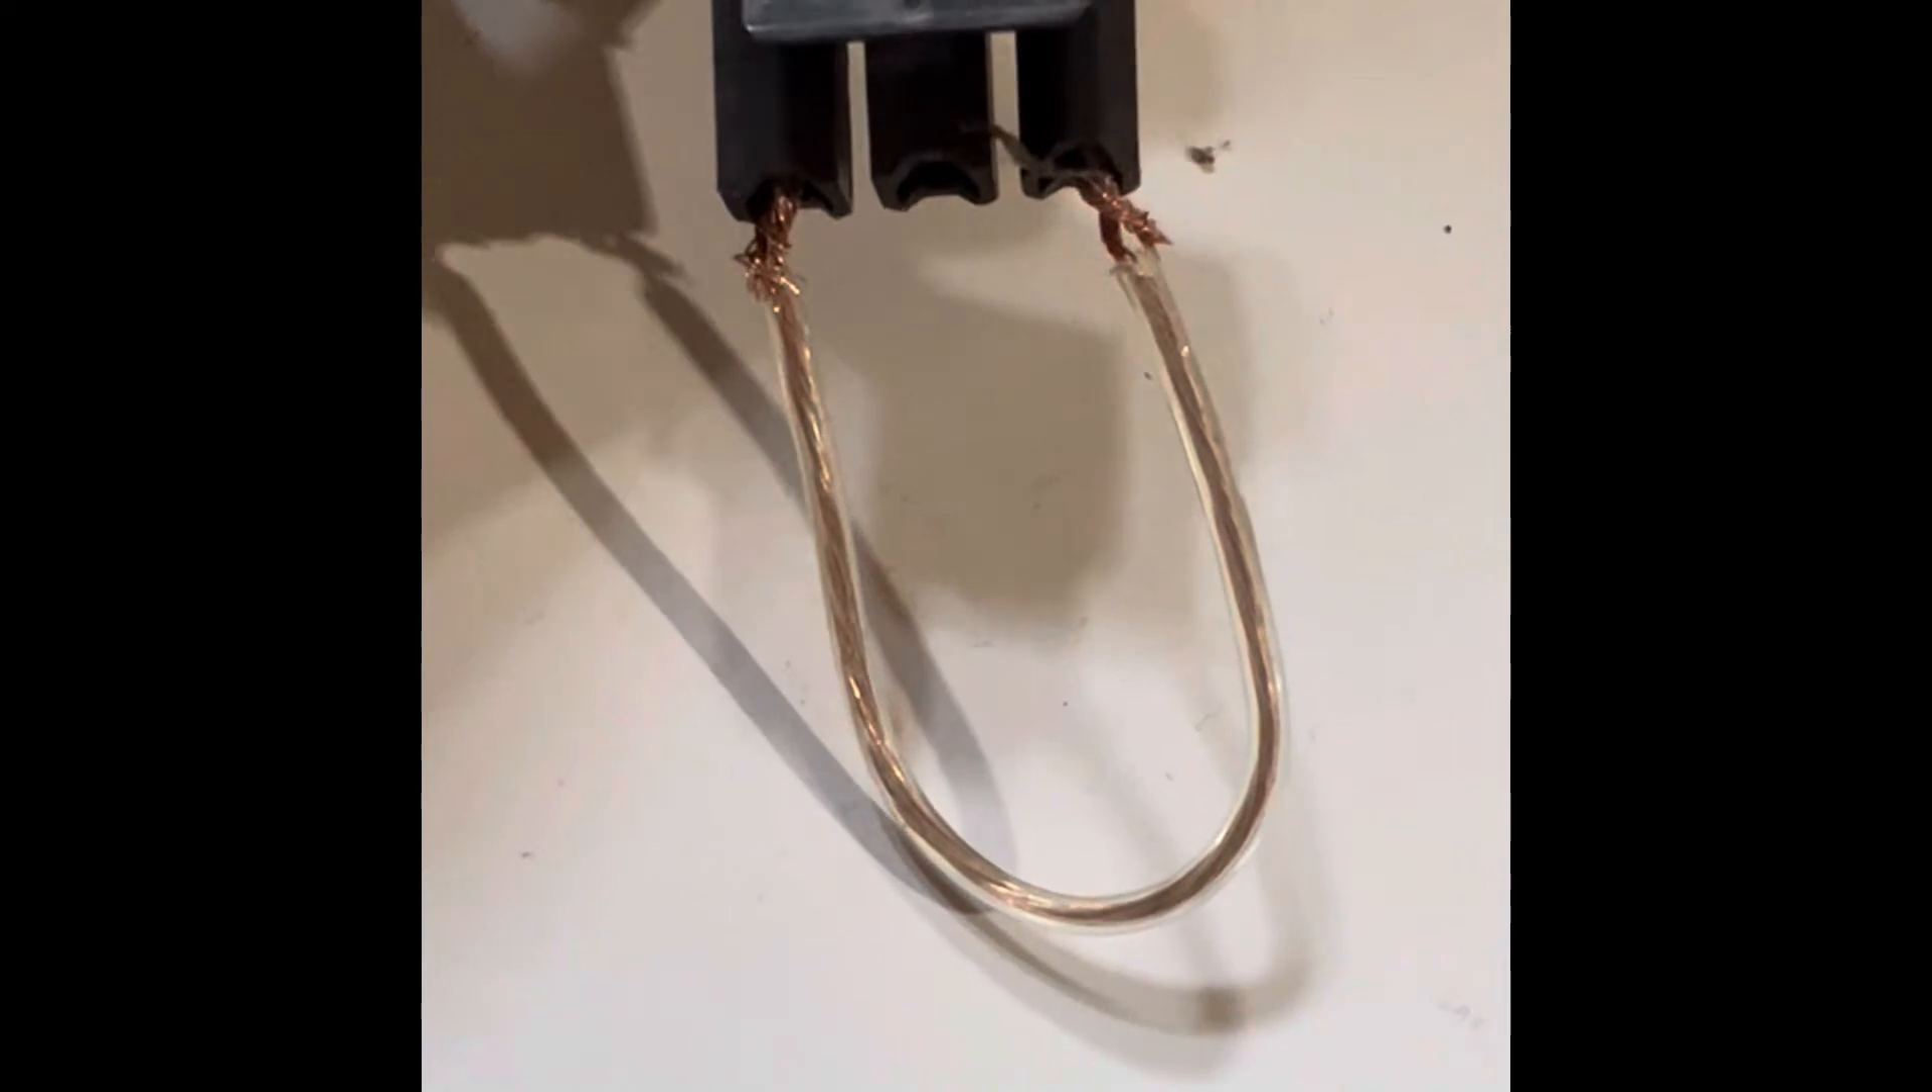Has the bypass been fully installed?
Yes.